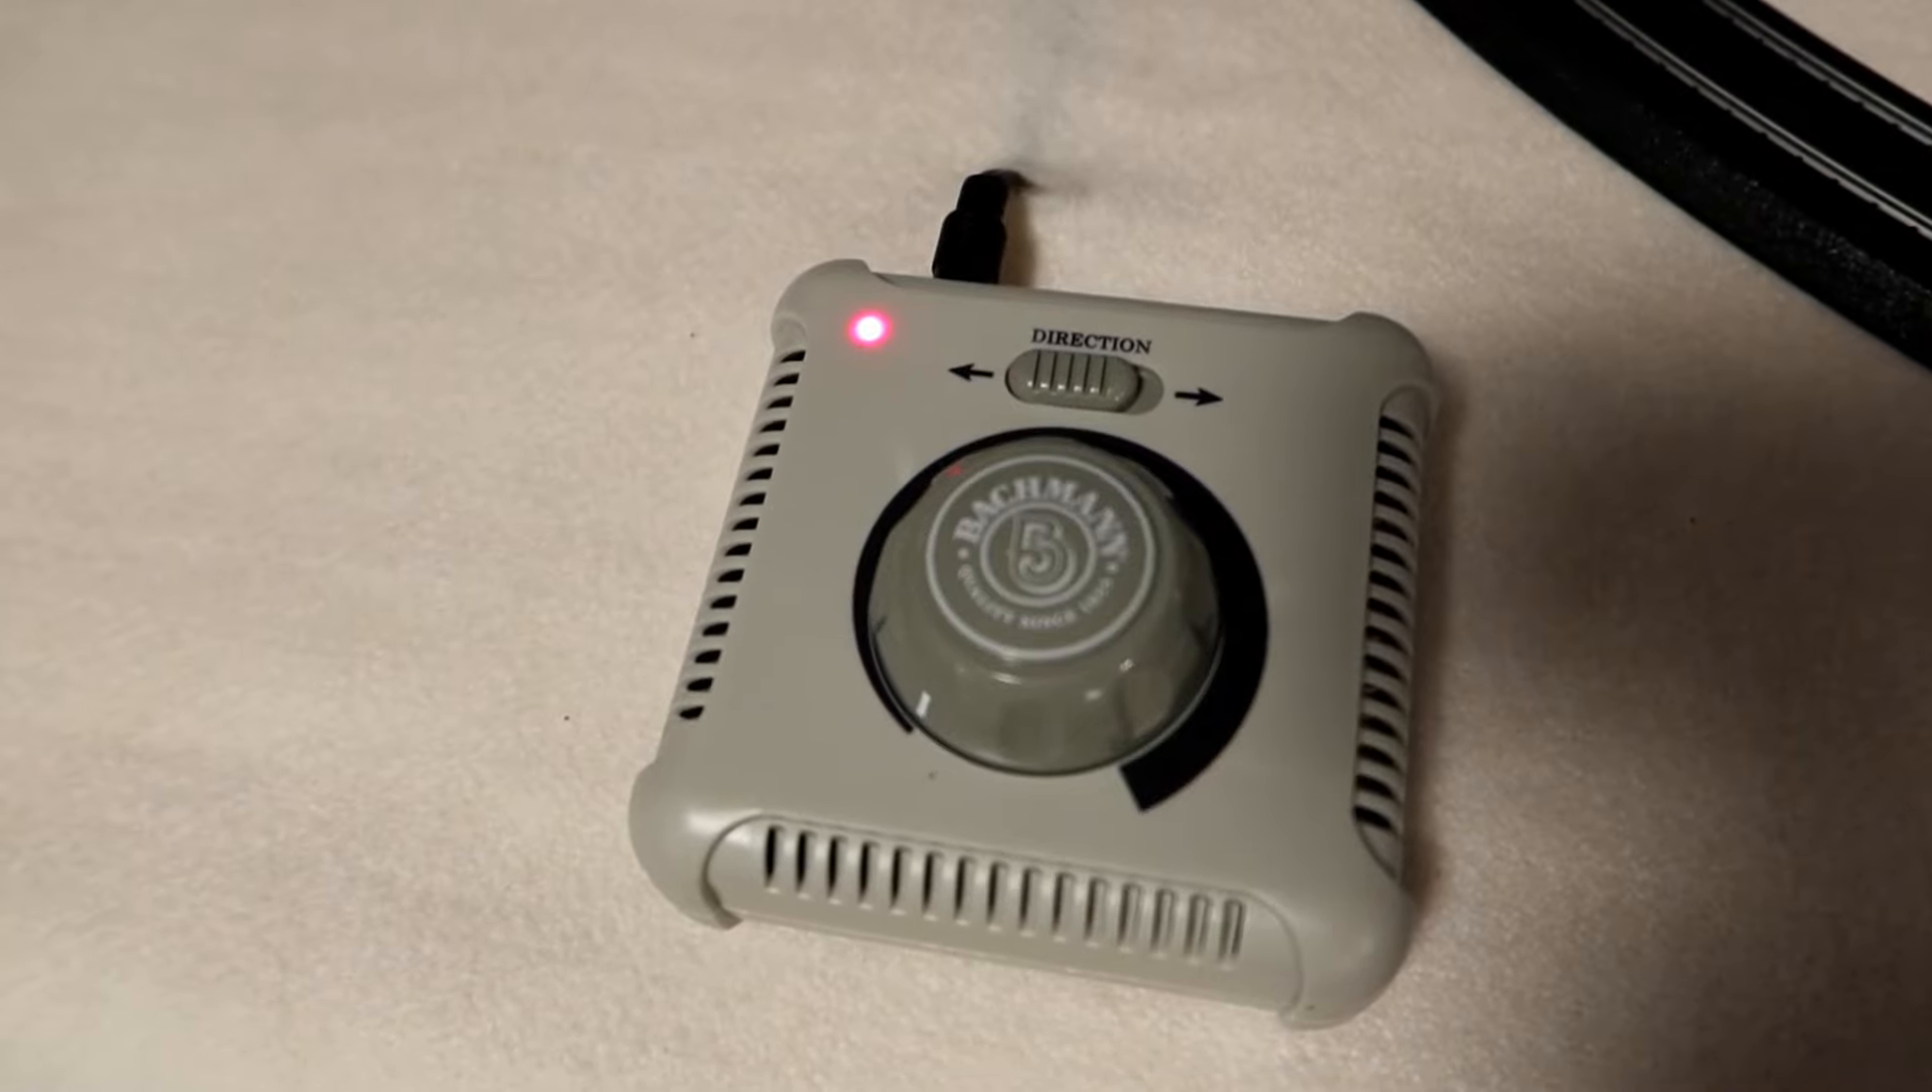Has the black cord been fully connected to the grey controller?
Yes.